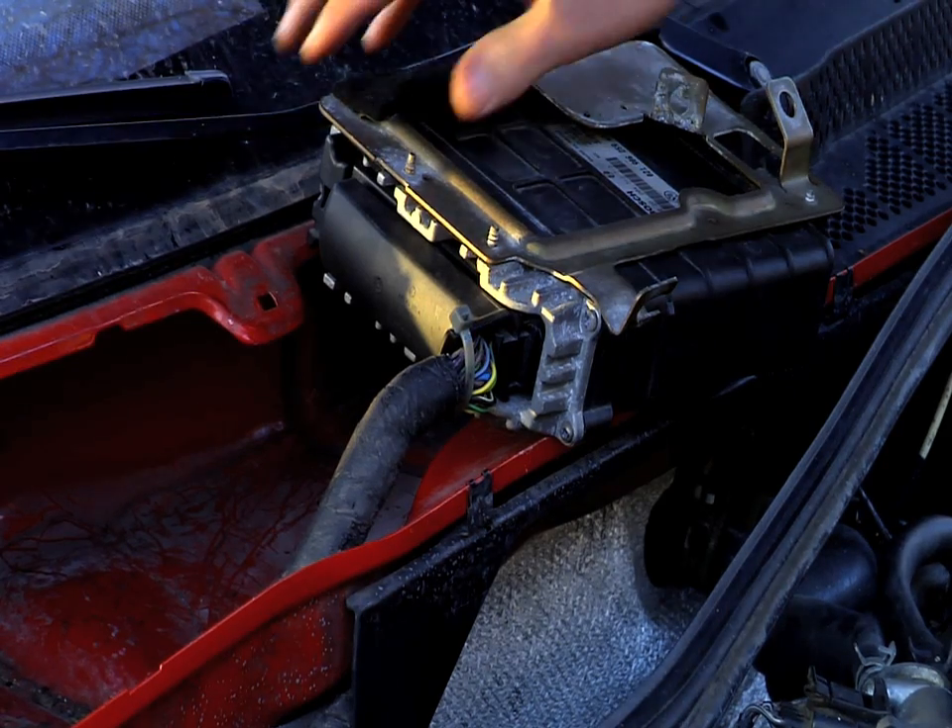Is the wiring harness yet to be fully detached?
Yes.